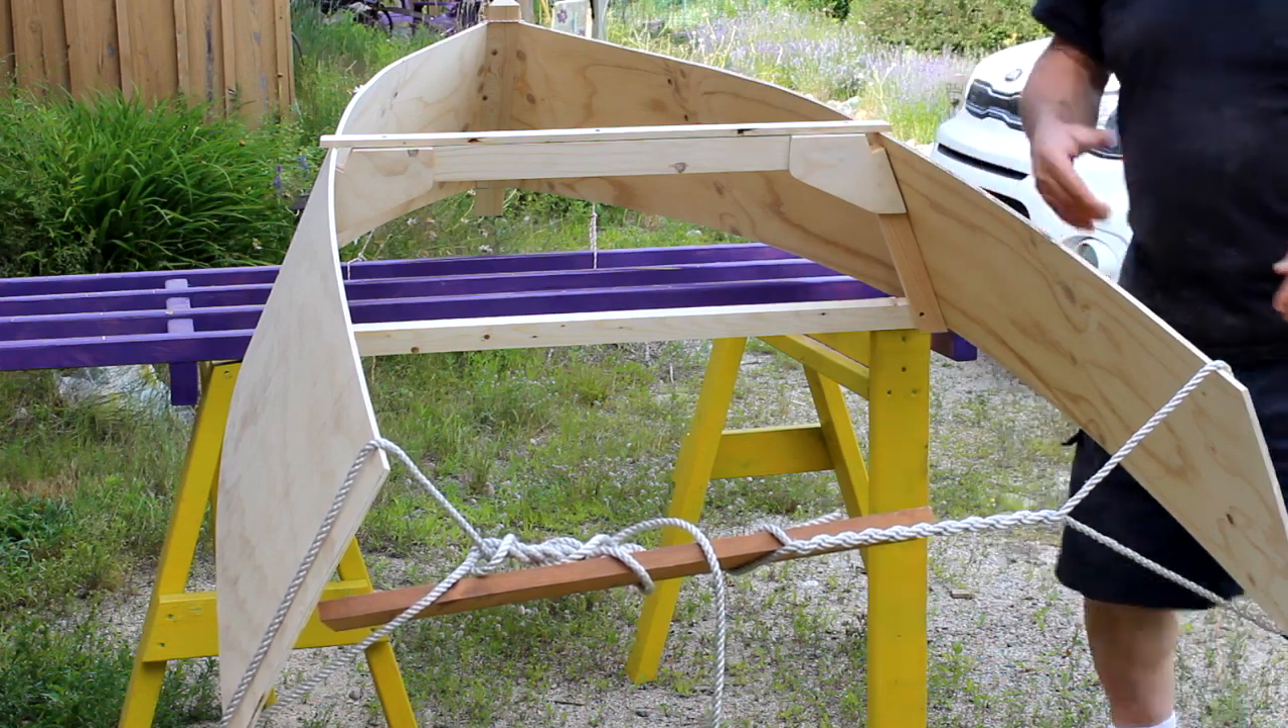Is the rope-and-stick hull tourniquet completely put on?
Yes.